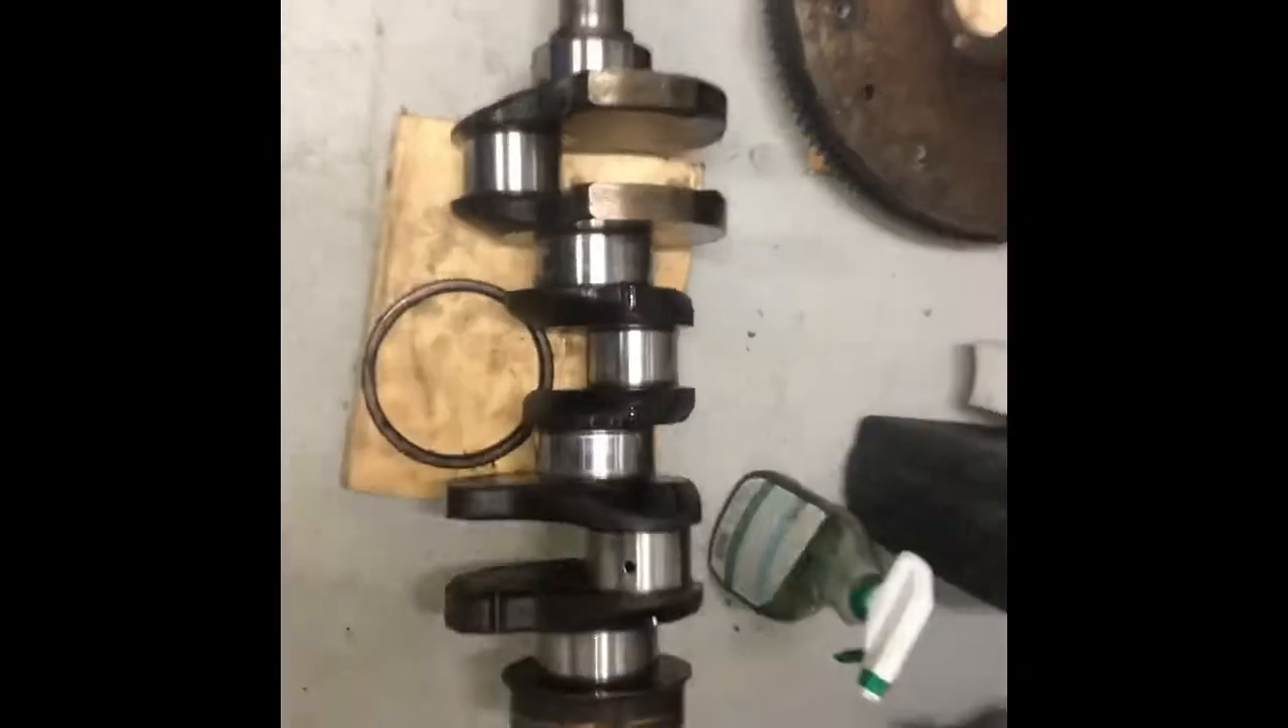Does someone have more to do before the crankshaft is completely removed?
No.